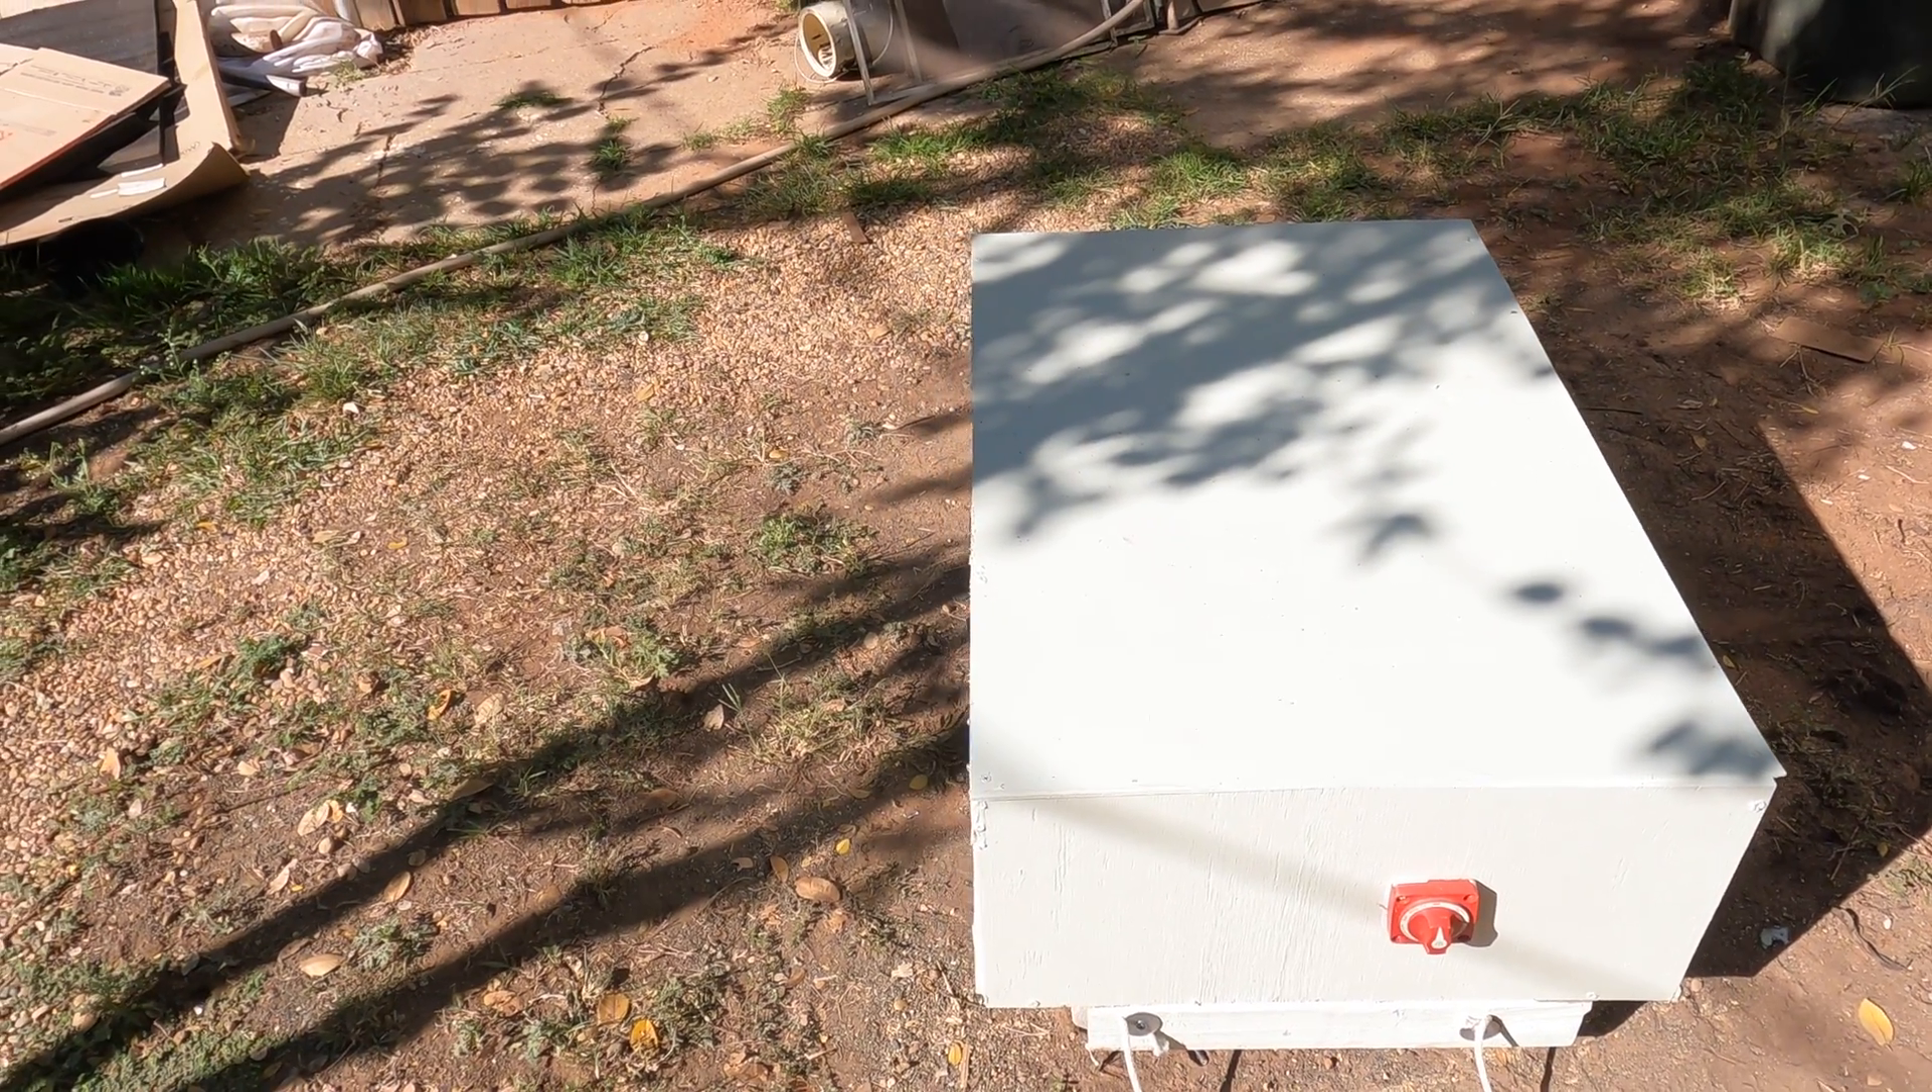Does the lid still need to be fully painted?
No.